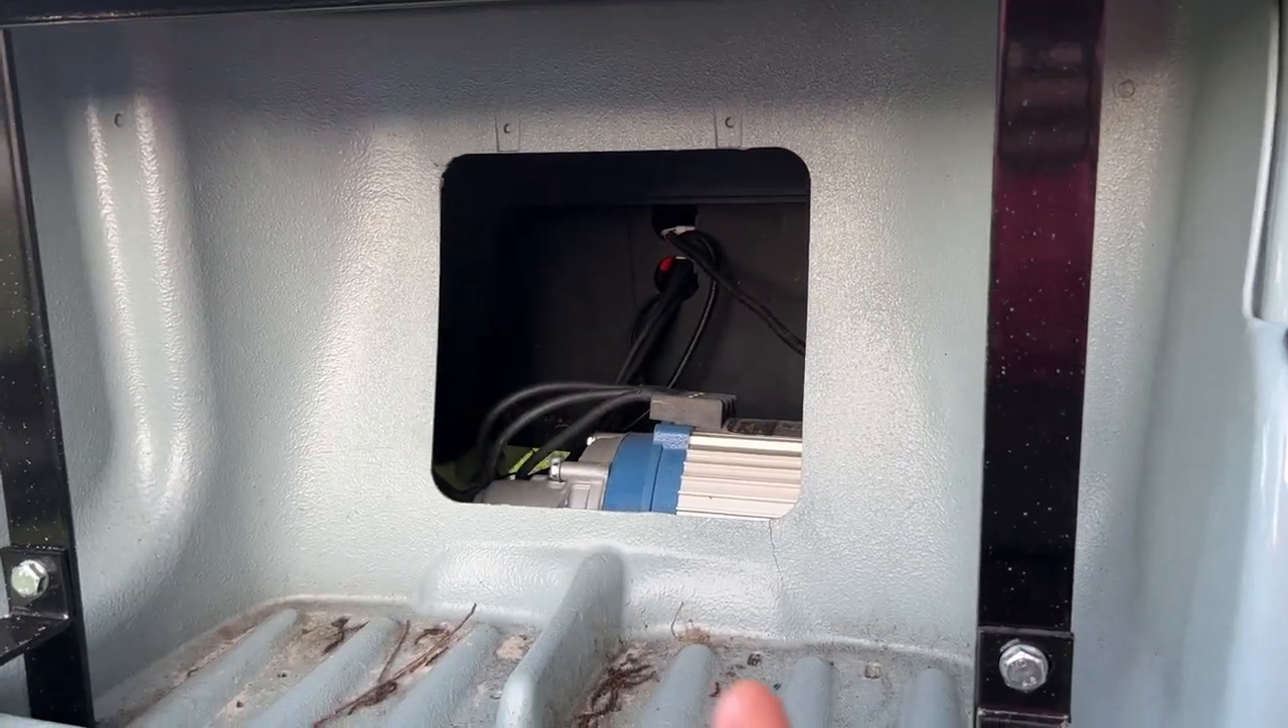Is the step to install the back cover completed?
No.